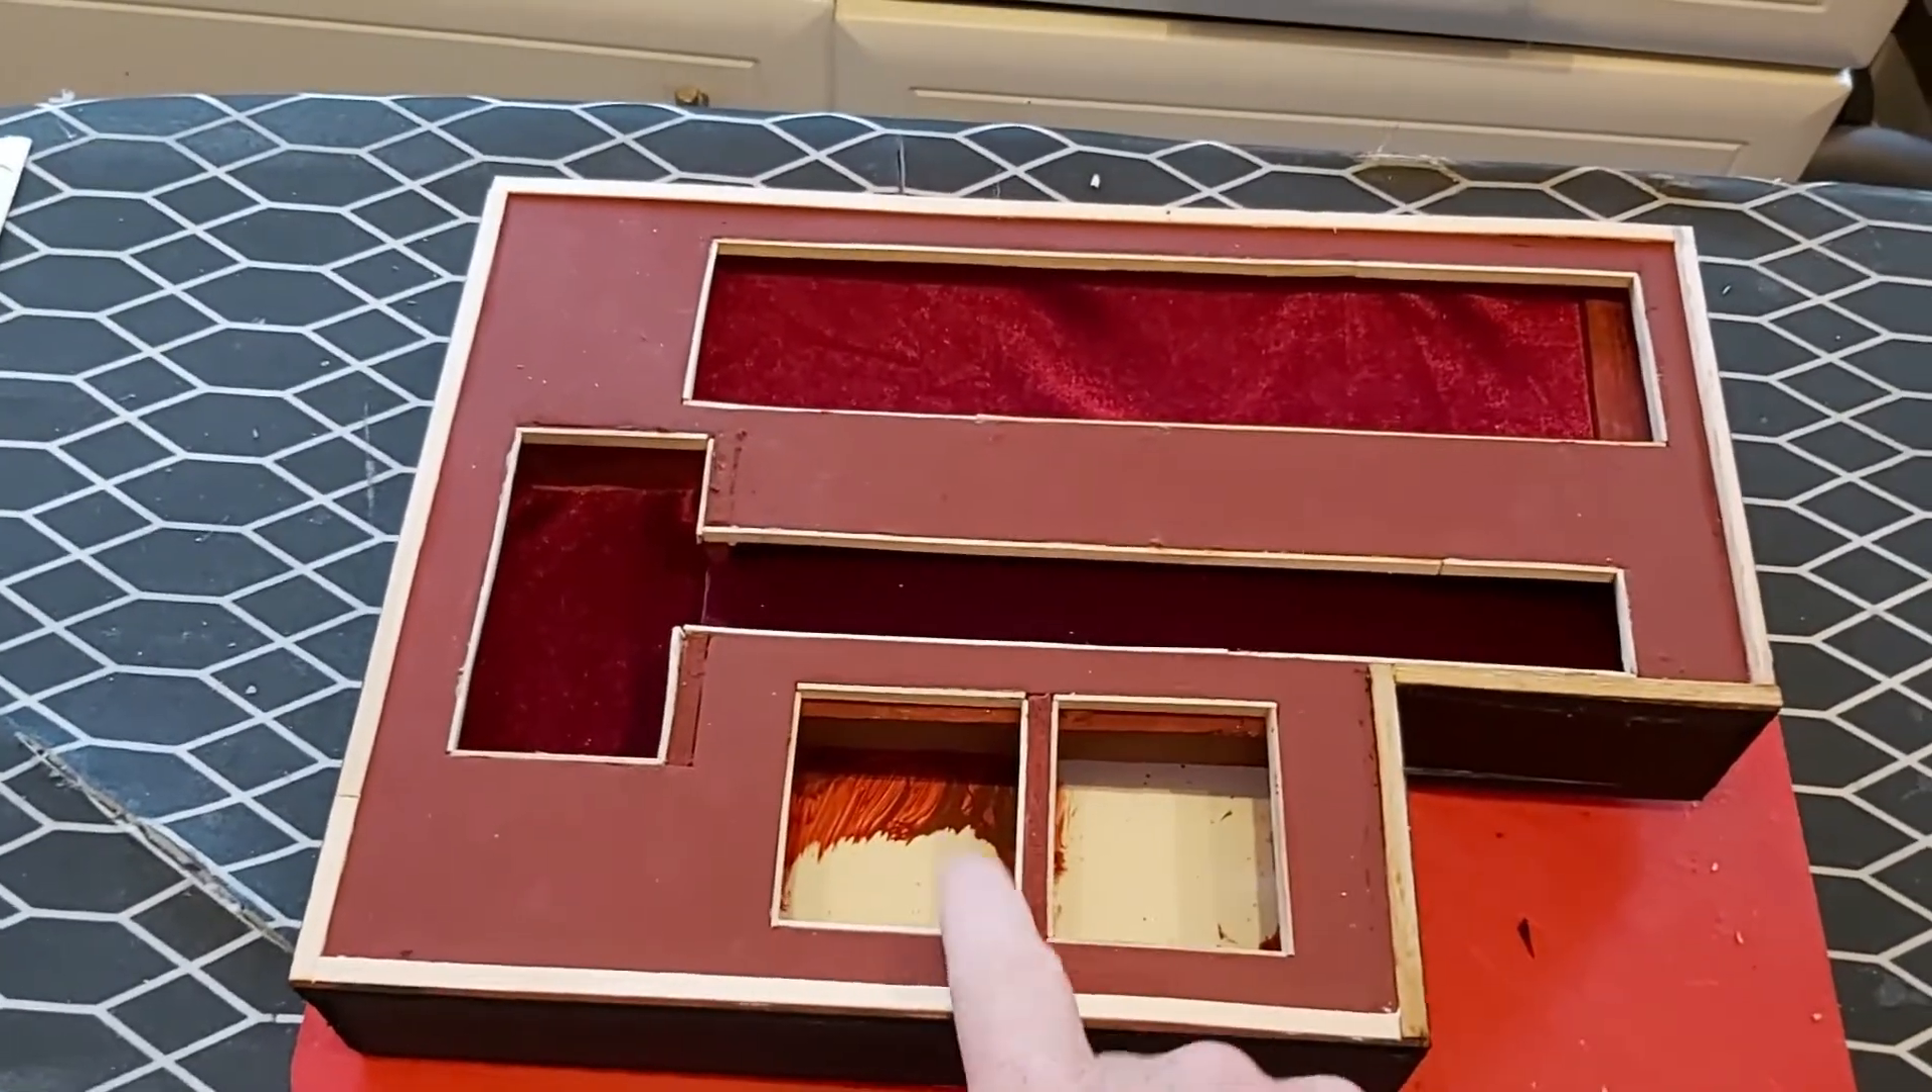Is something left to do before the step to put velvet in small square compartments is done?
Yes.